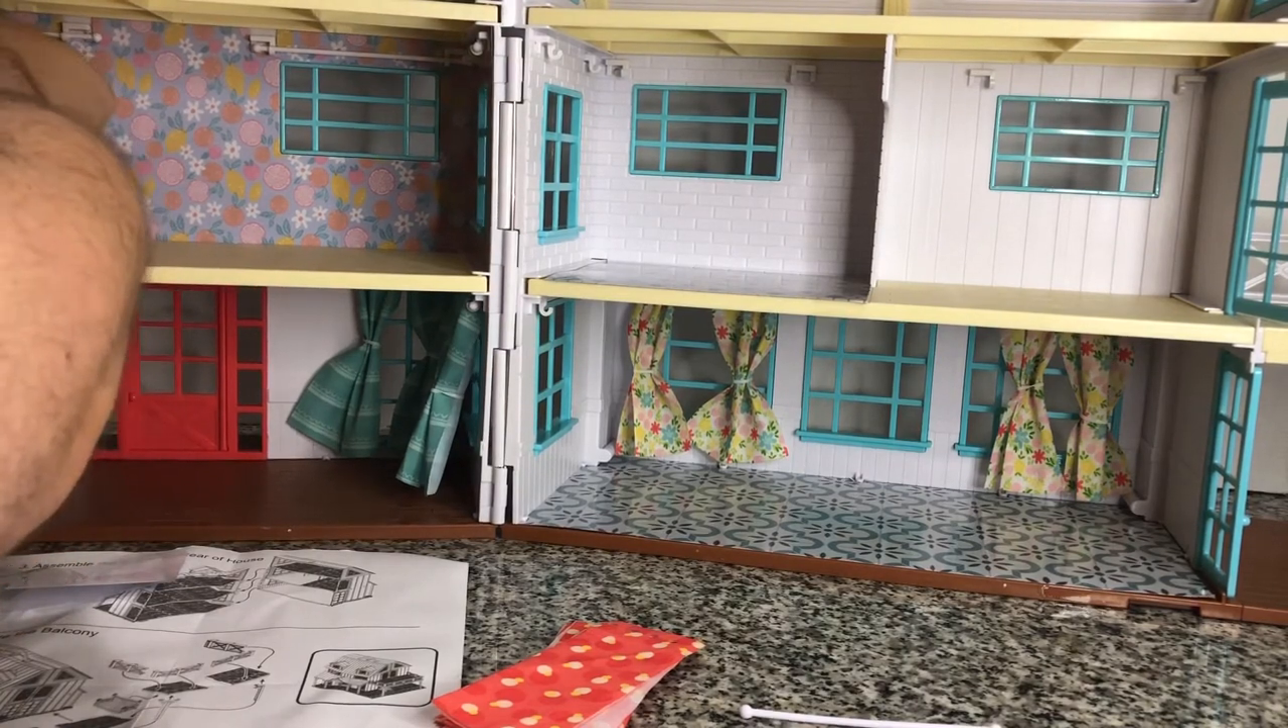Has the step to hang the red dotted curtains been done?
No.